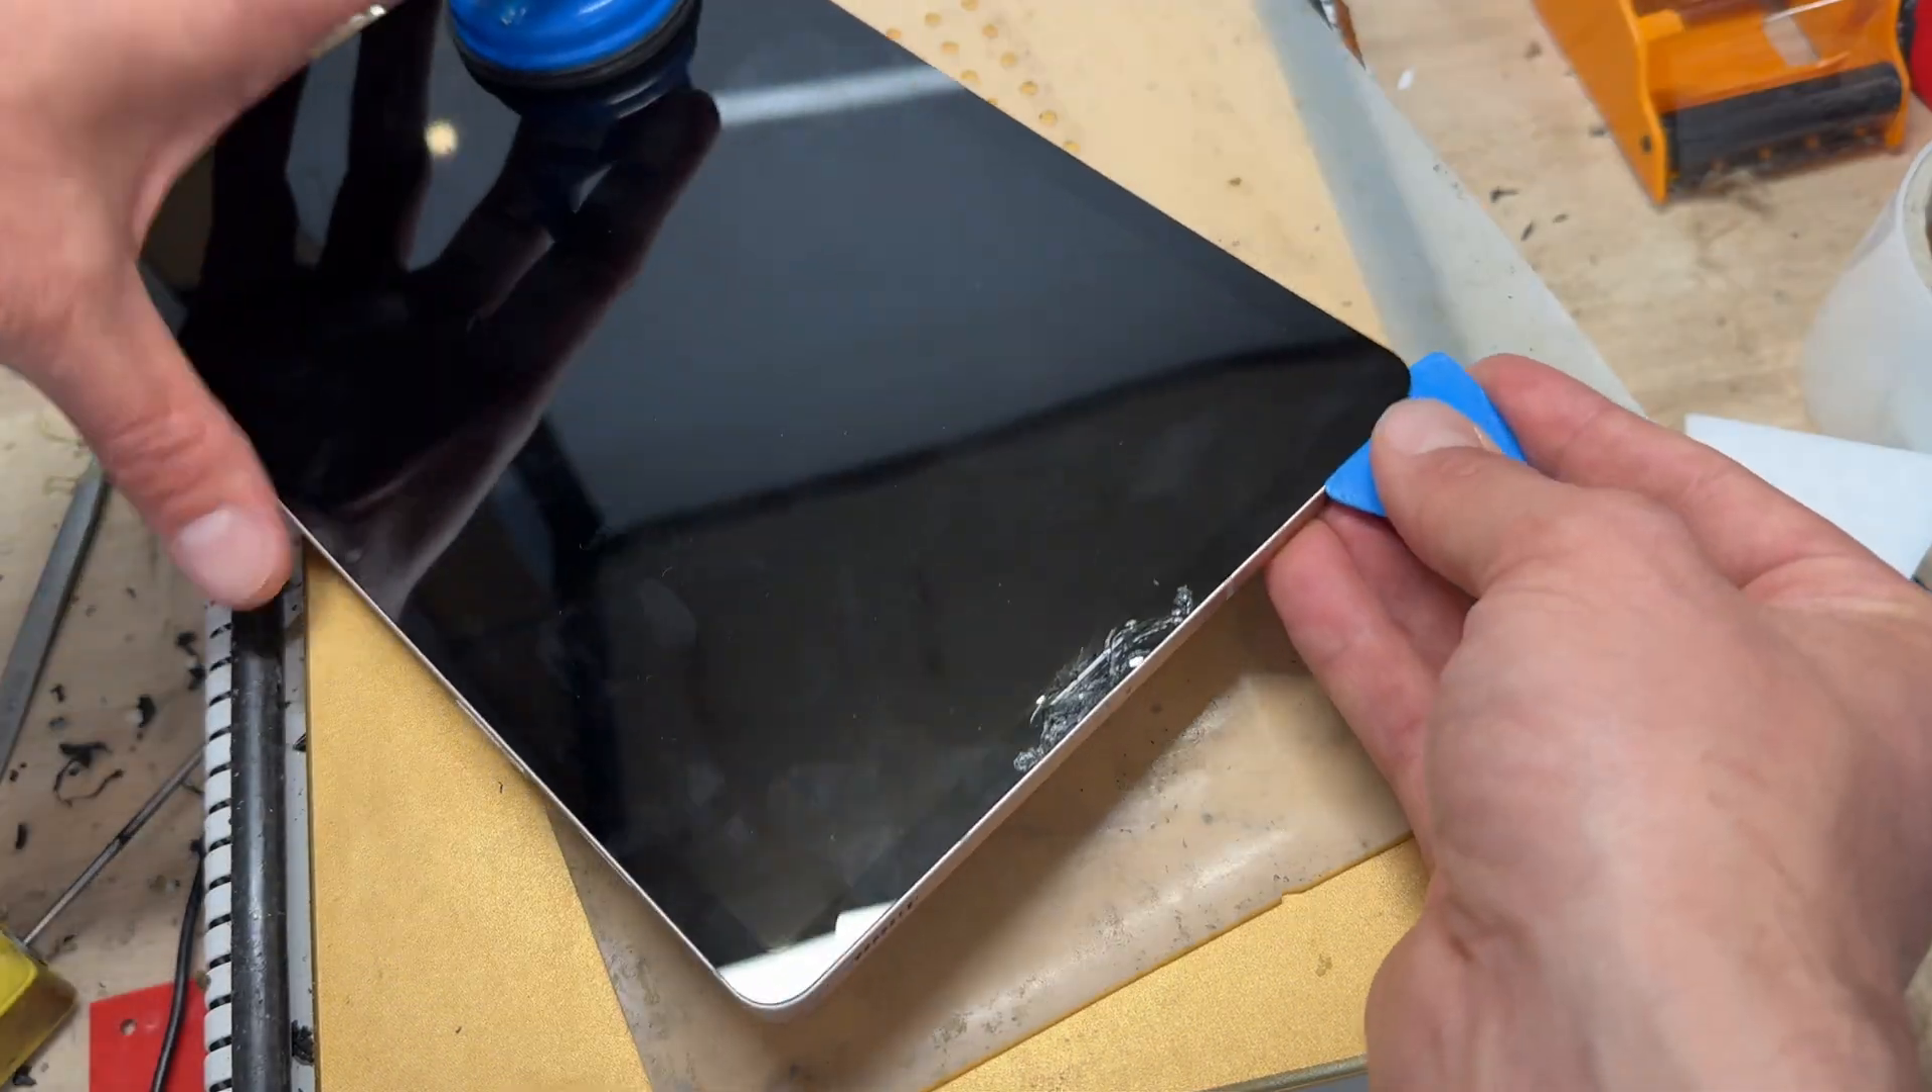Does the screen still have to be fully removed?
Yes.